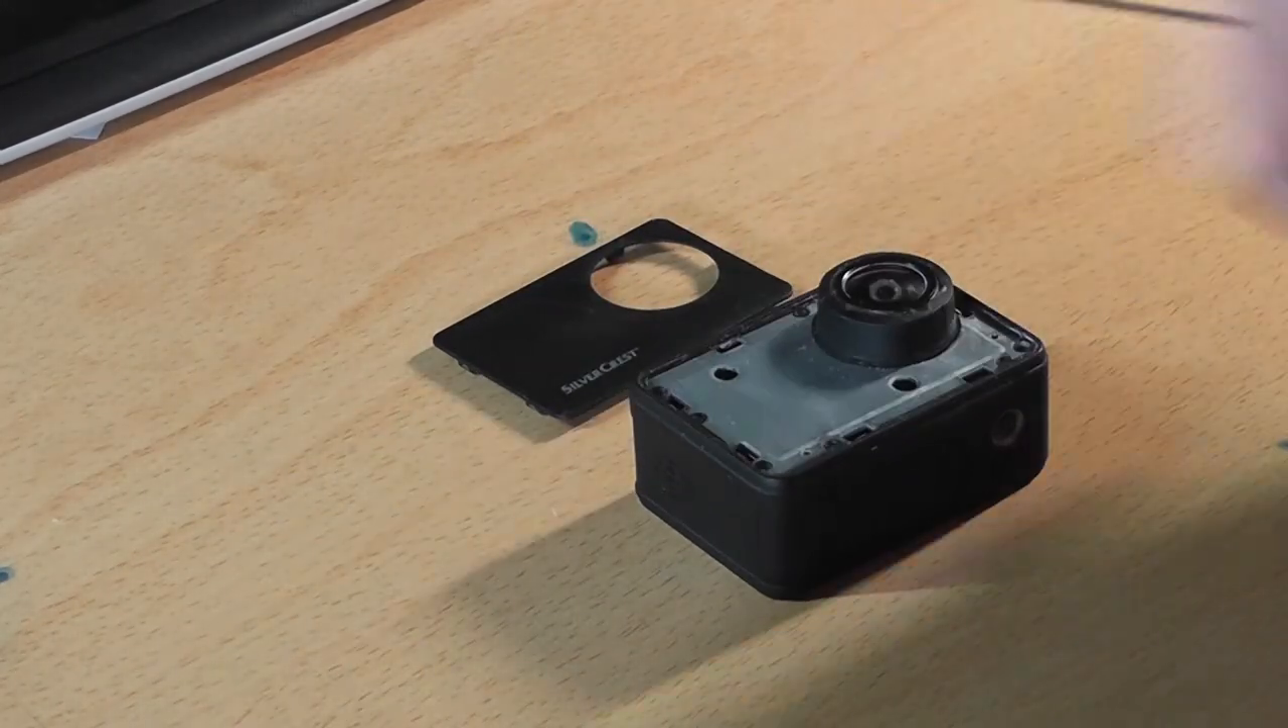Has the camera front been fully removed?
Yes.